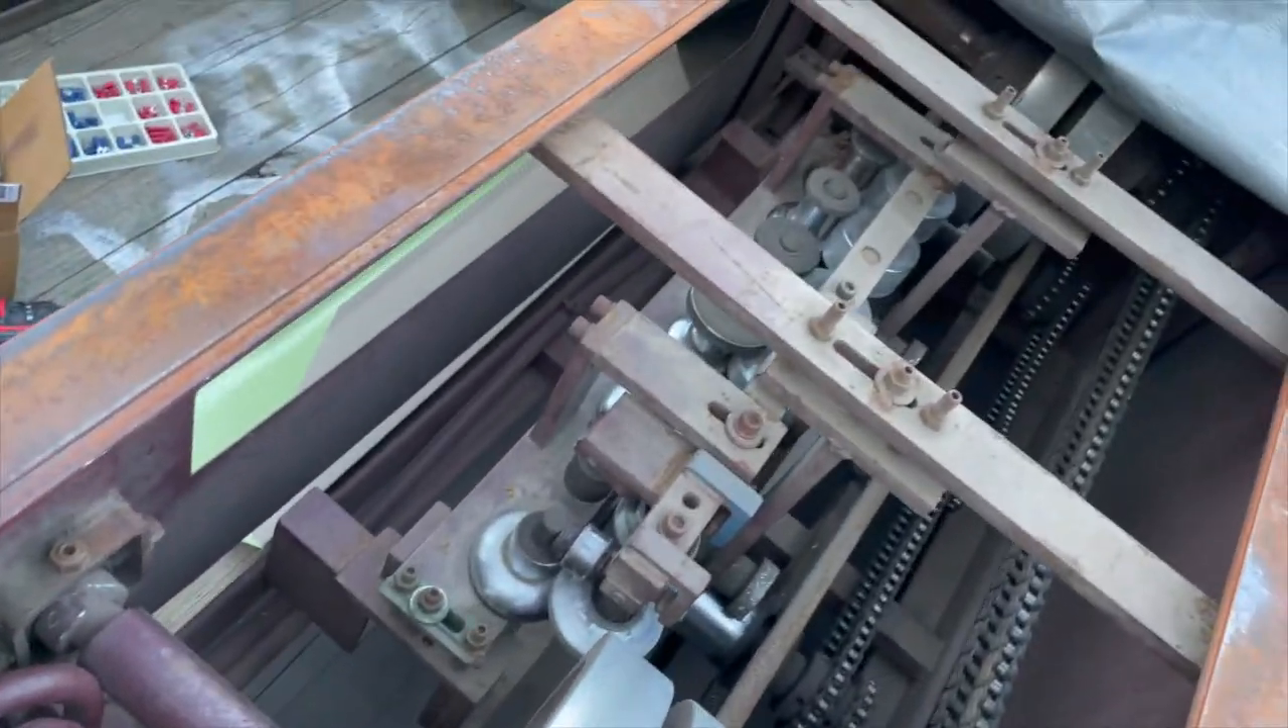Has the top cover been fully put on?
No.